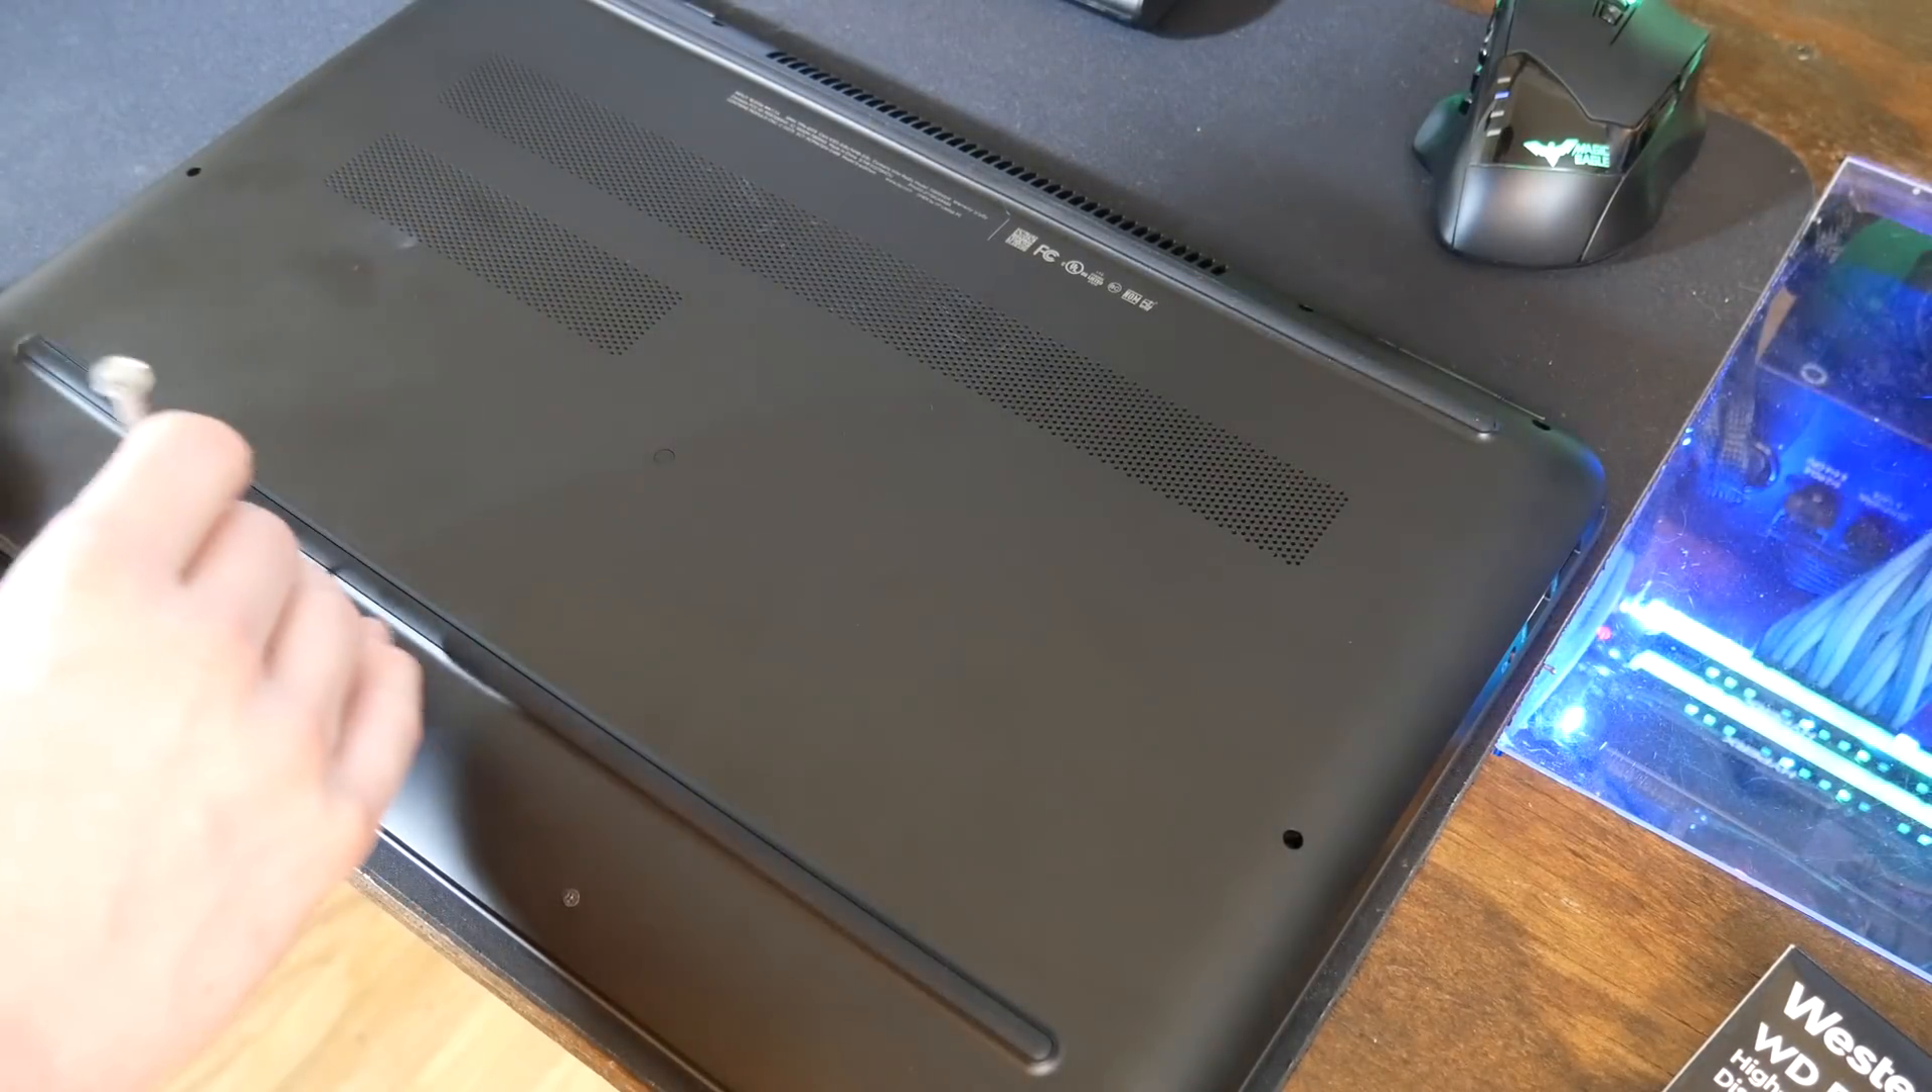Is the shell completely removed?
No.